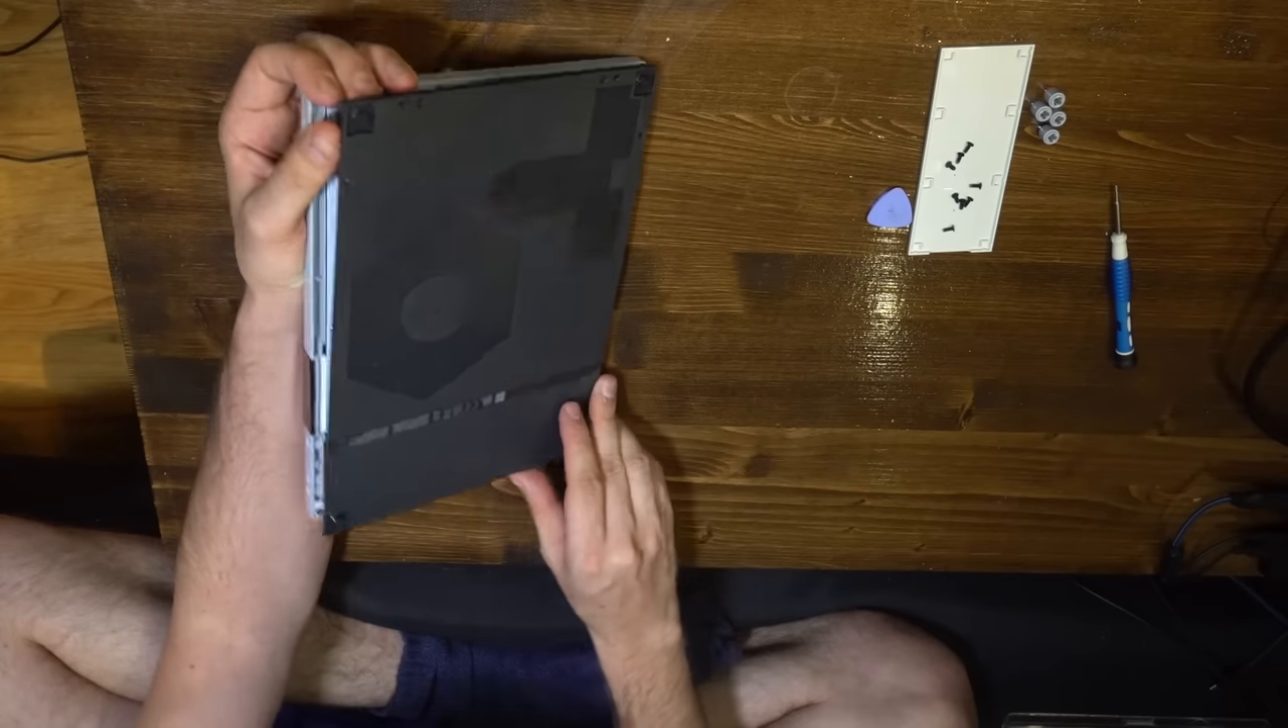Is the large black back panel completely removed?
No.